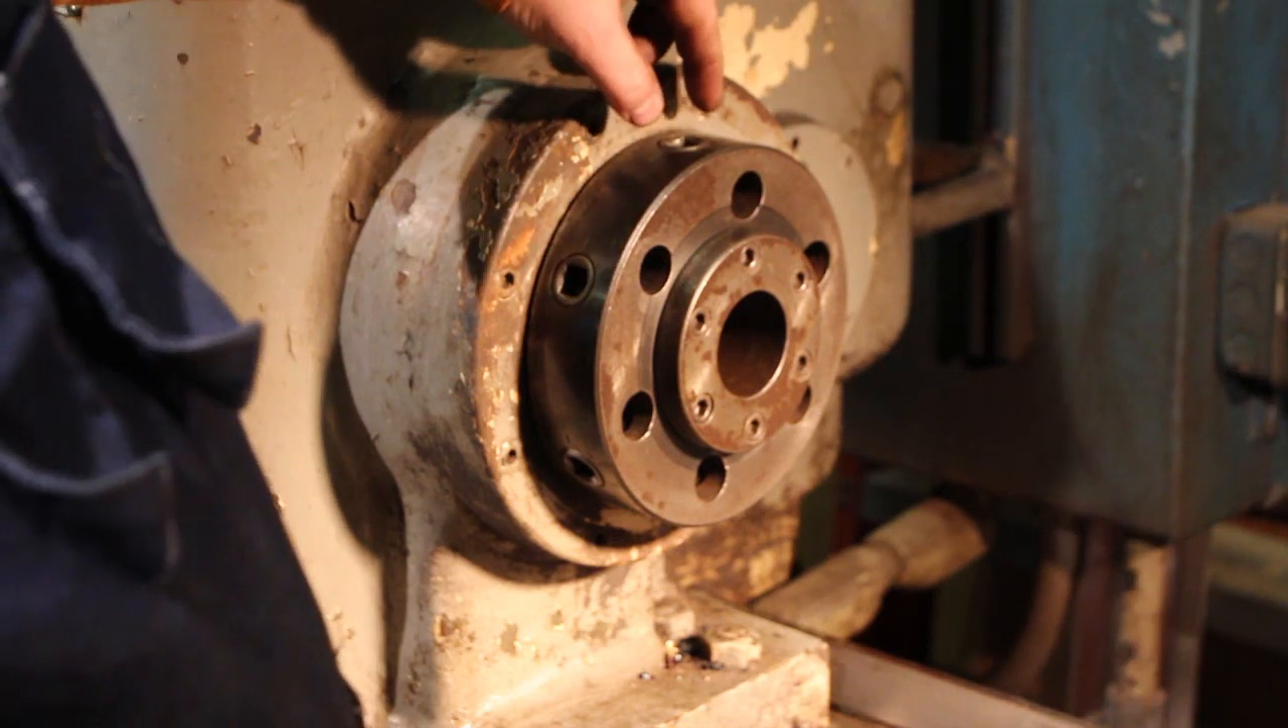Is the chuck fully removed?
Yes.